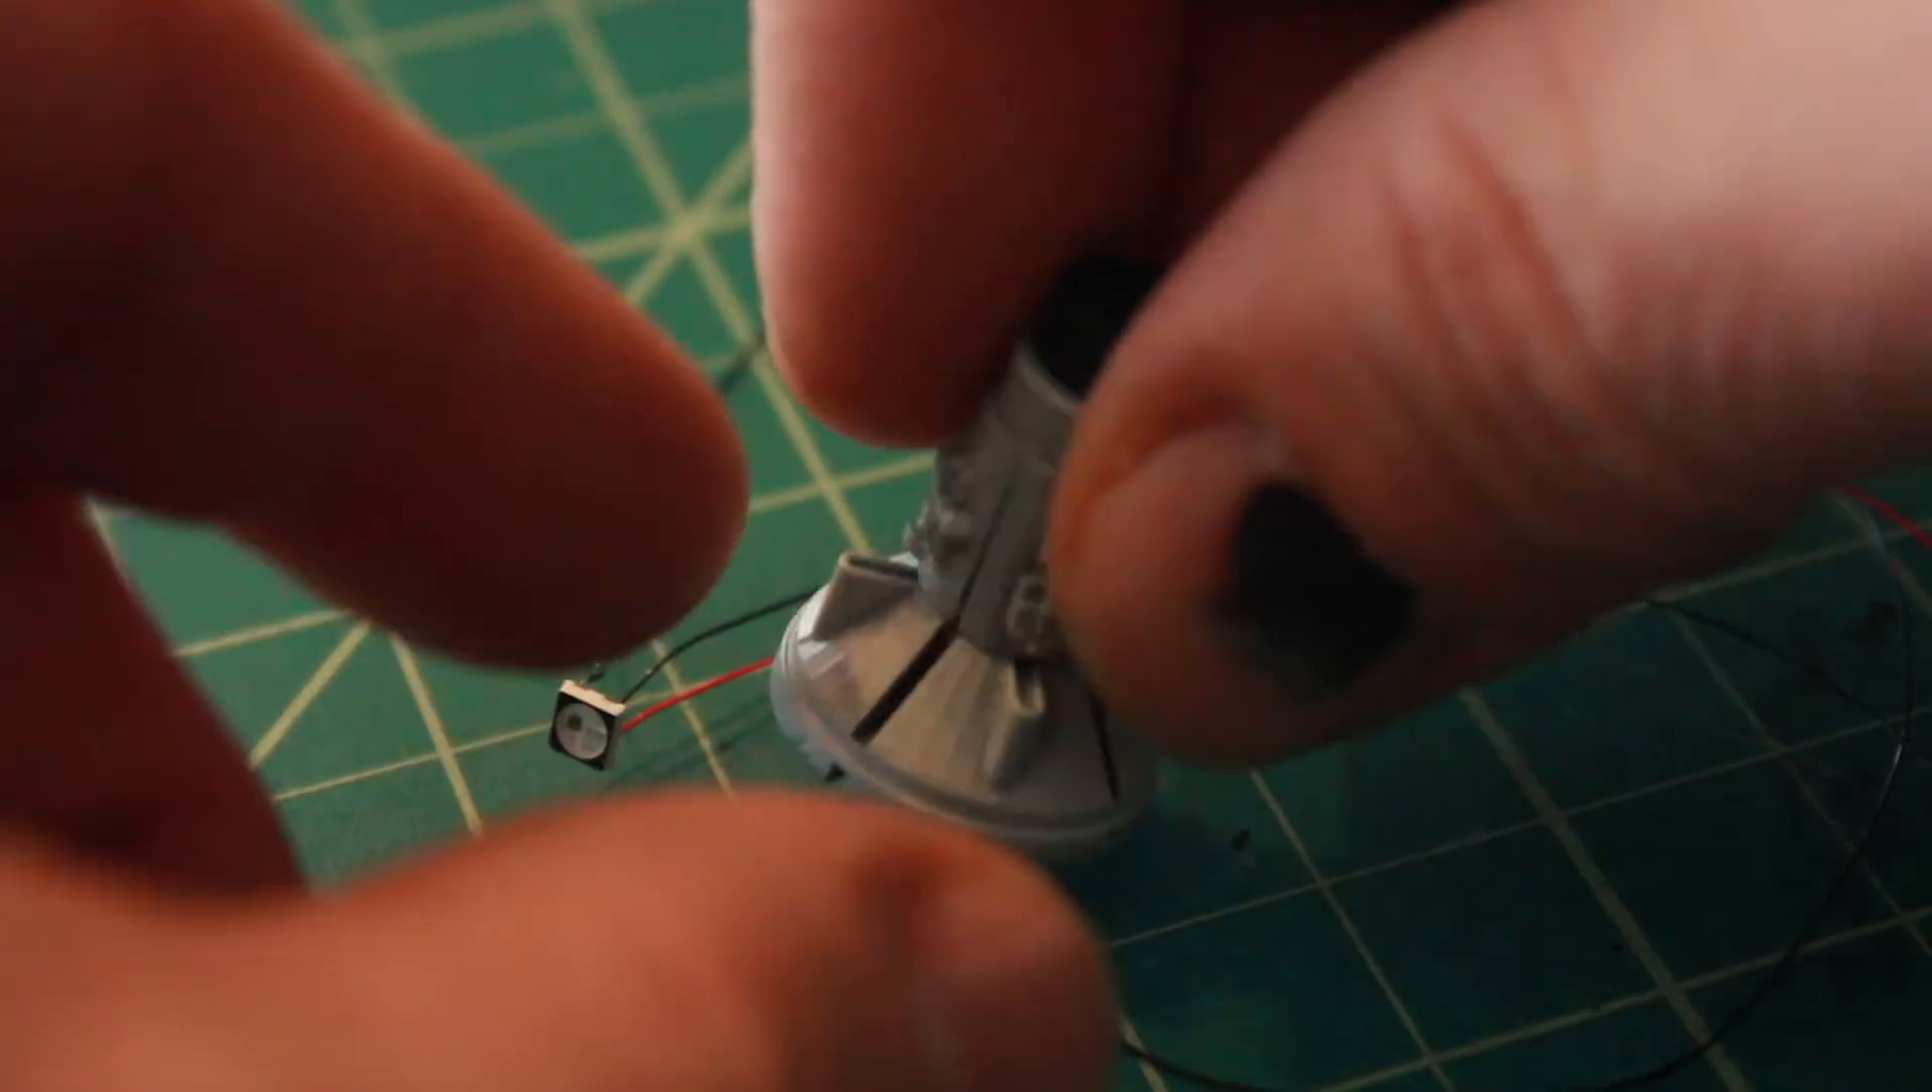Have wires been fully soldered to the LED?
Yes.